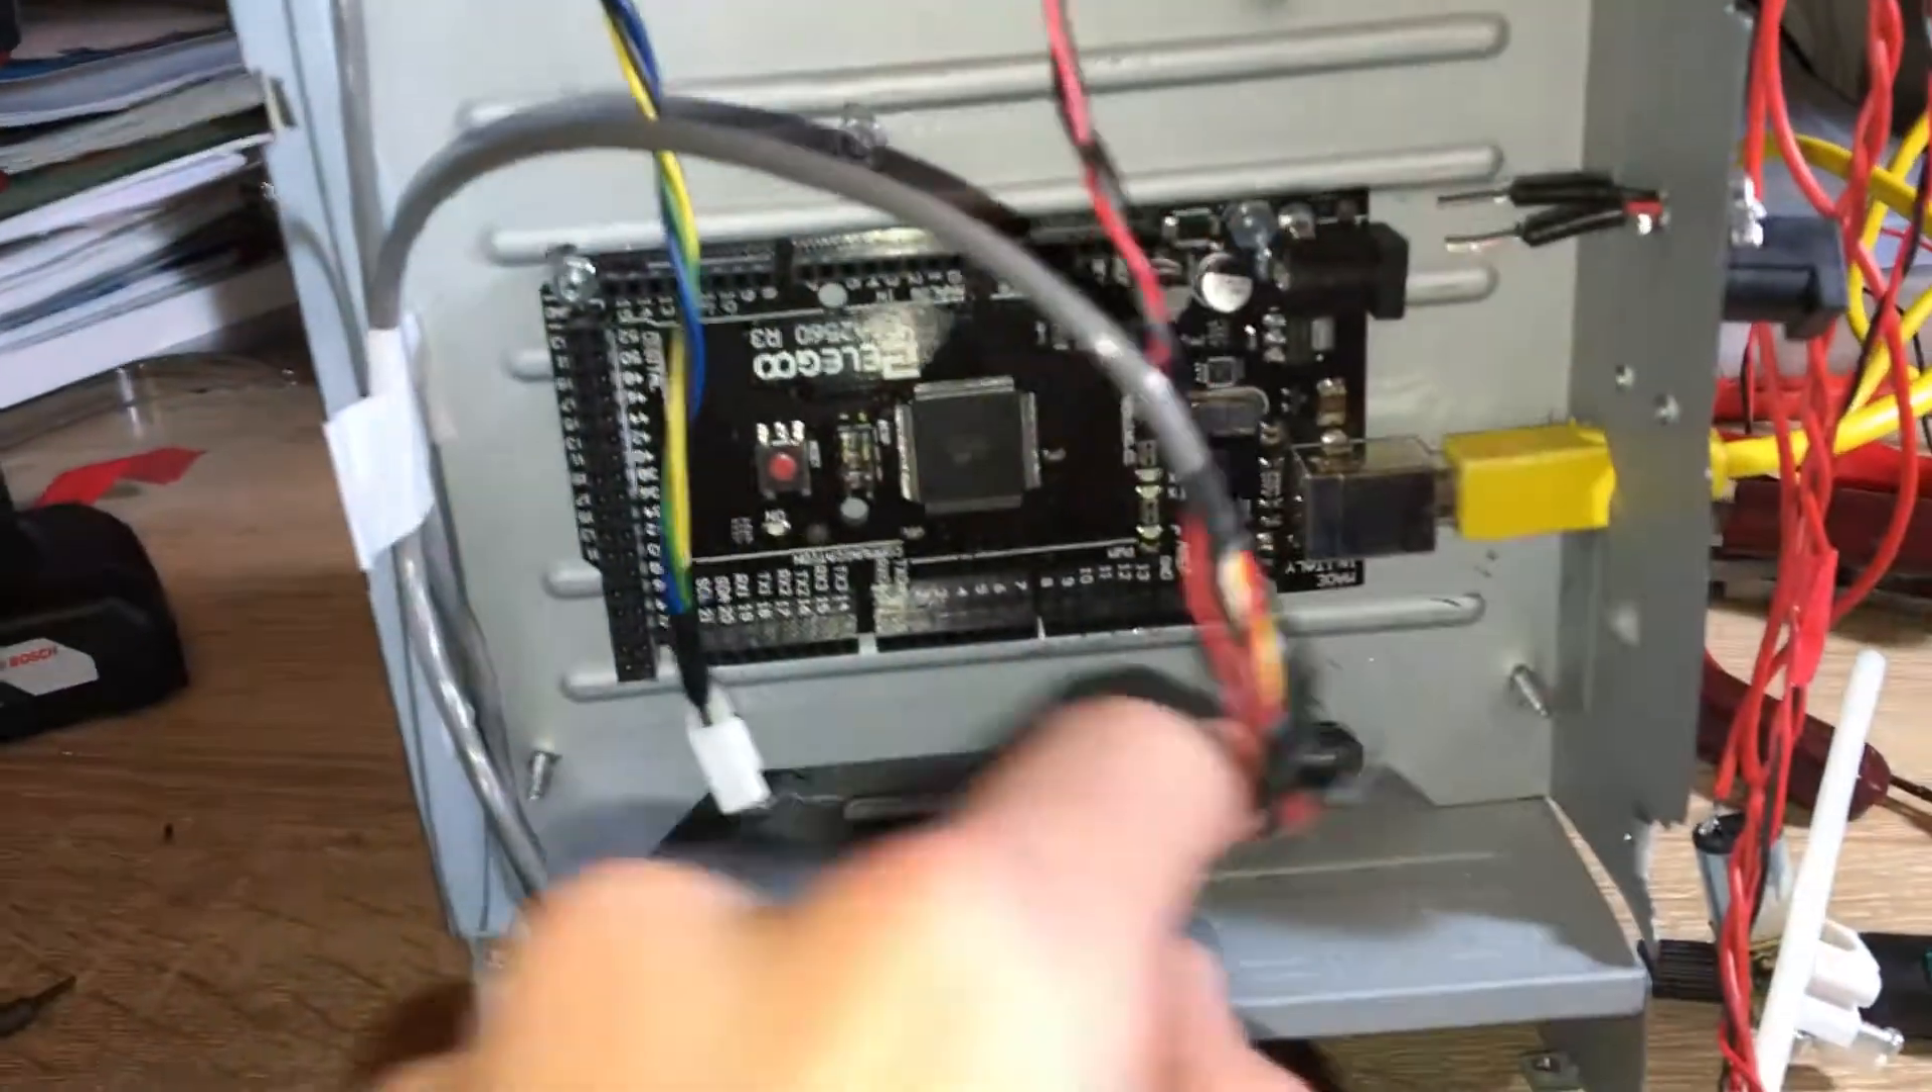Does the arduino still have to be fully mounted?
No.